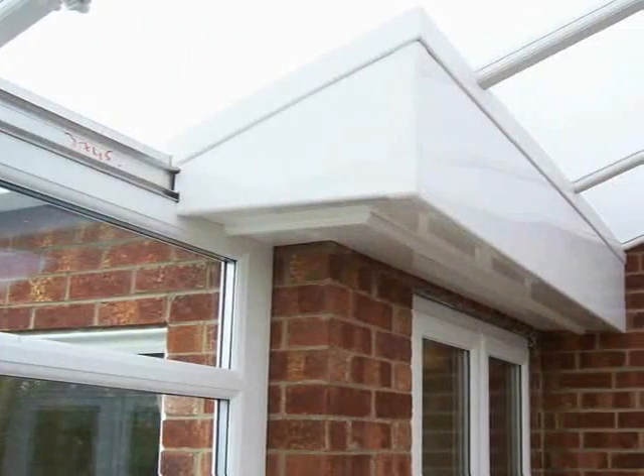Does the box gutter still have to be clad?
No.